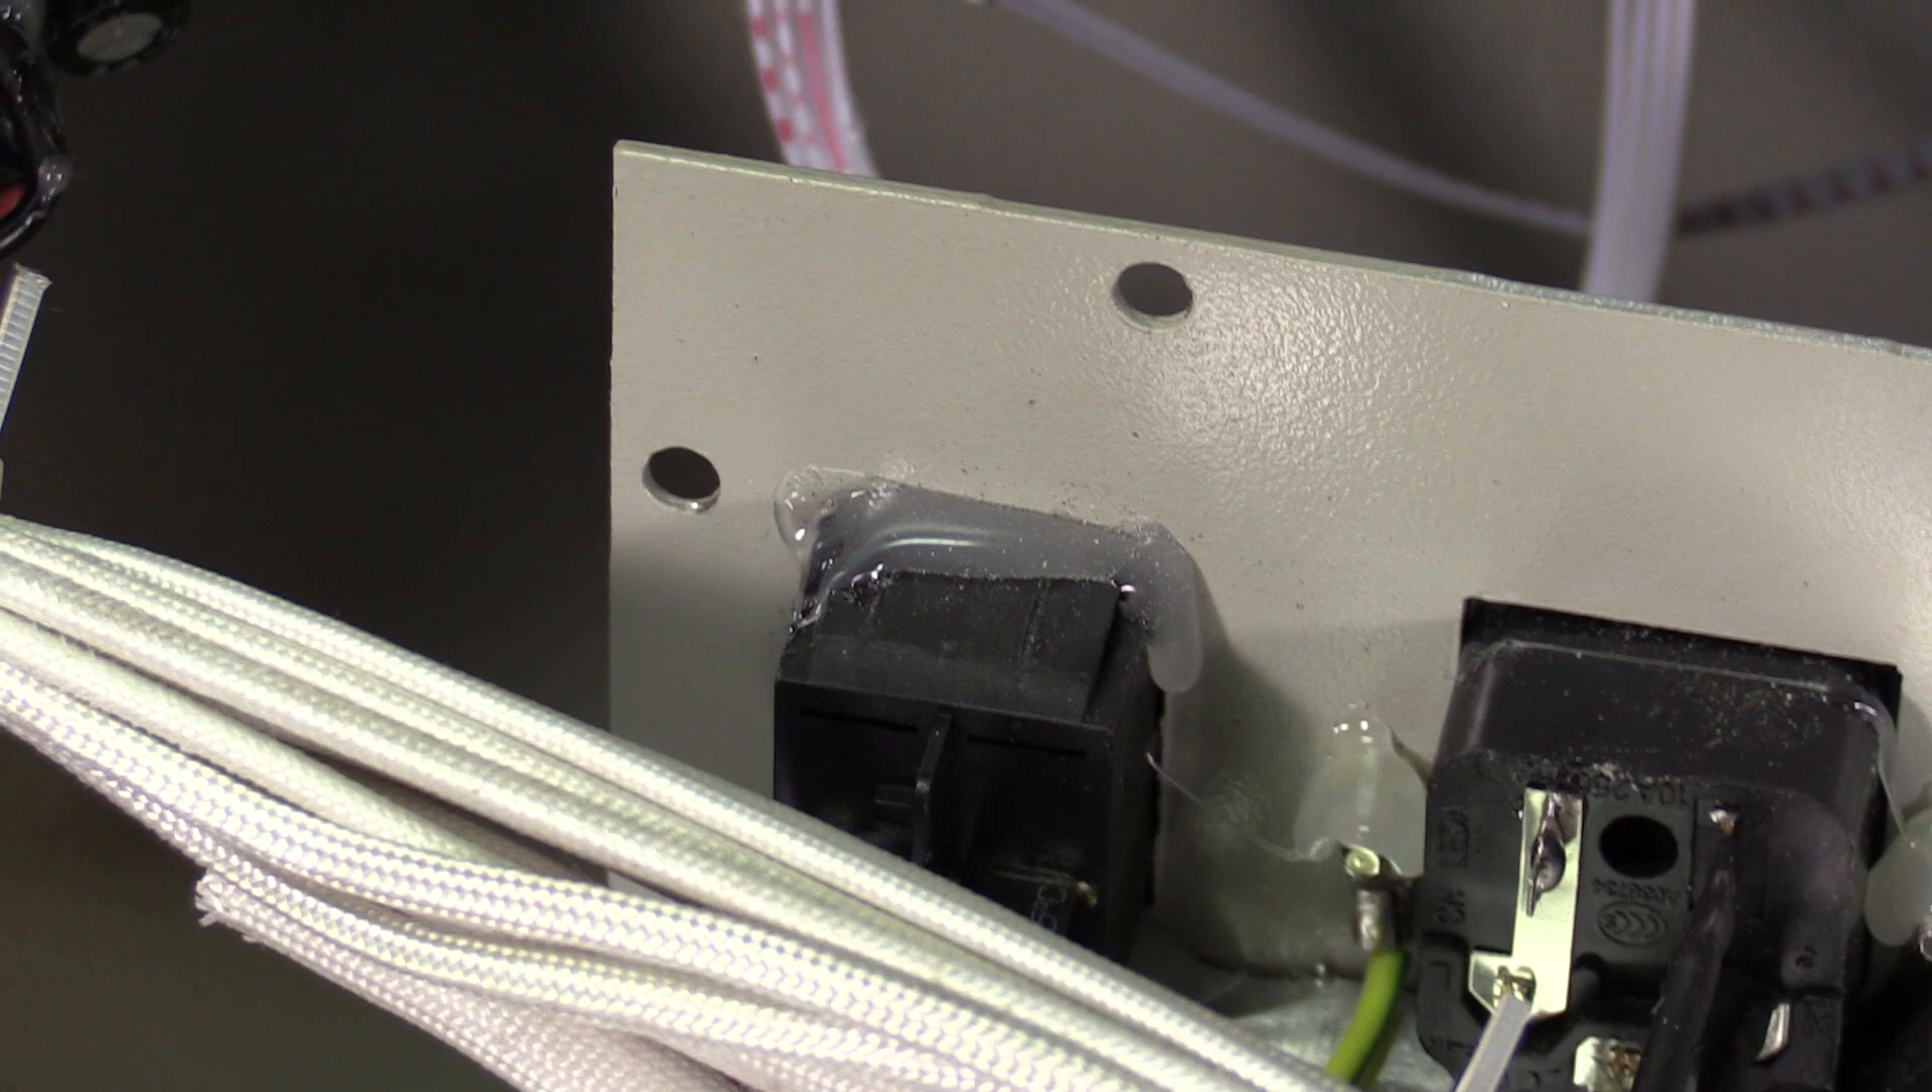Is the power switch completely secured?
Yes.